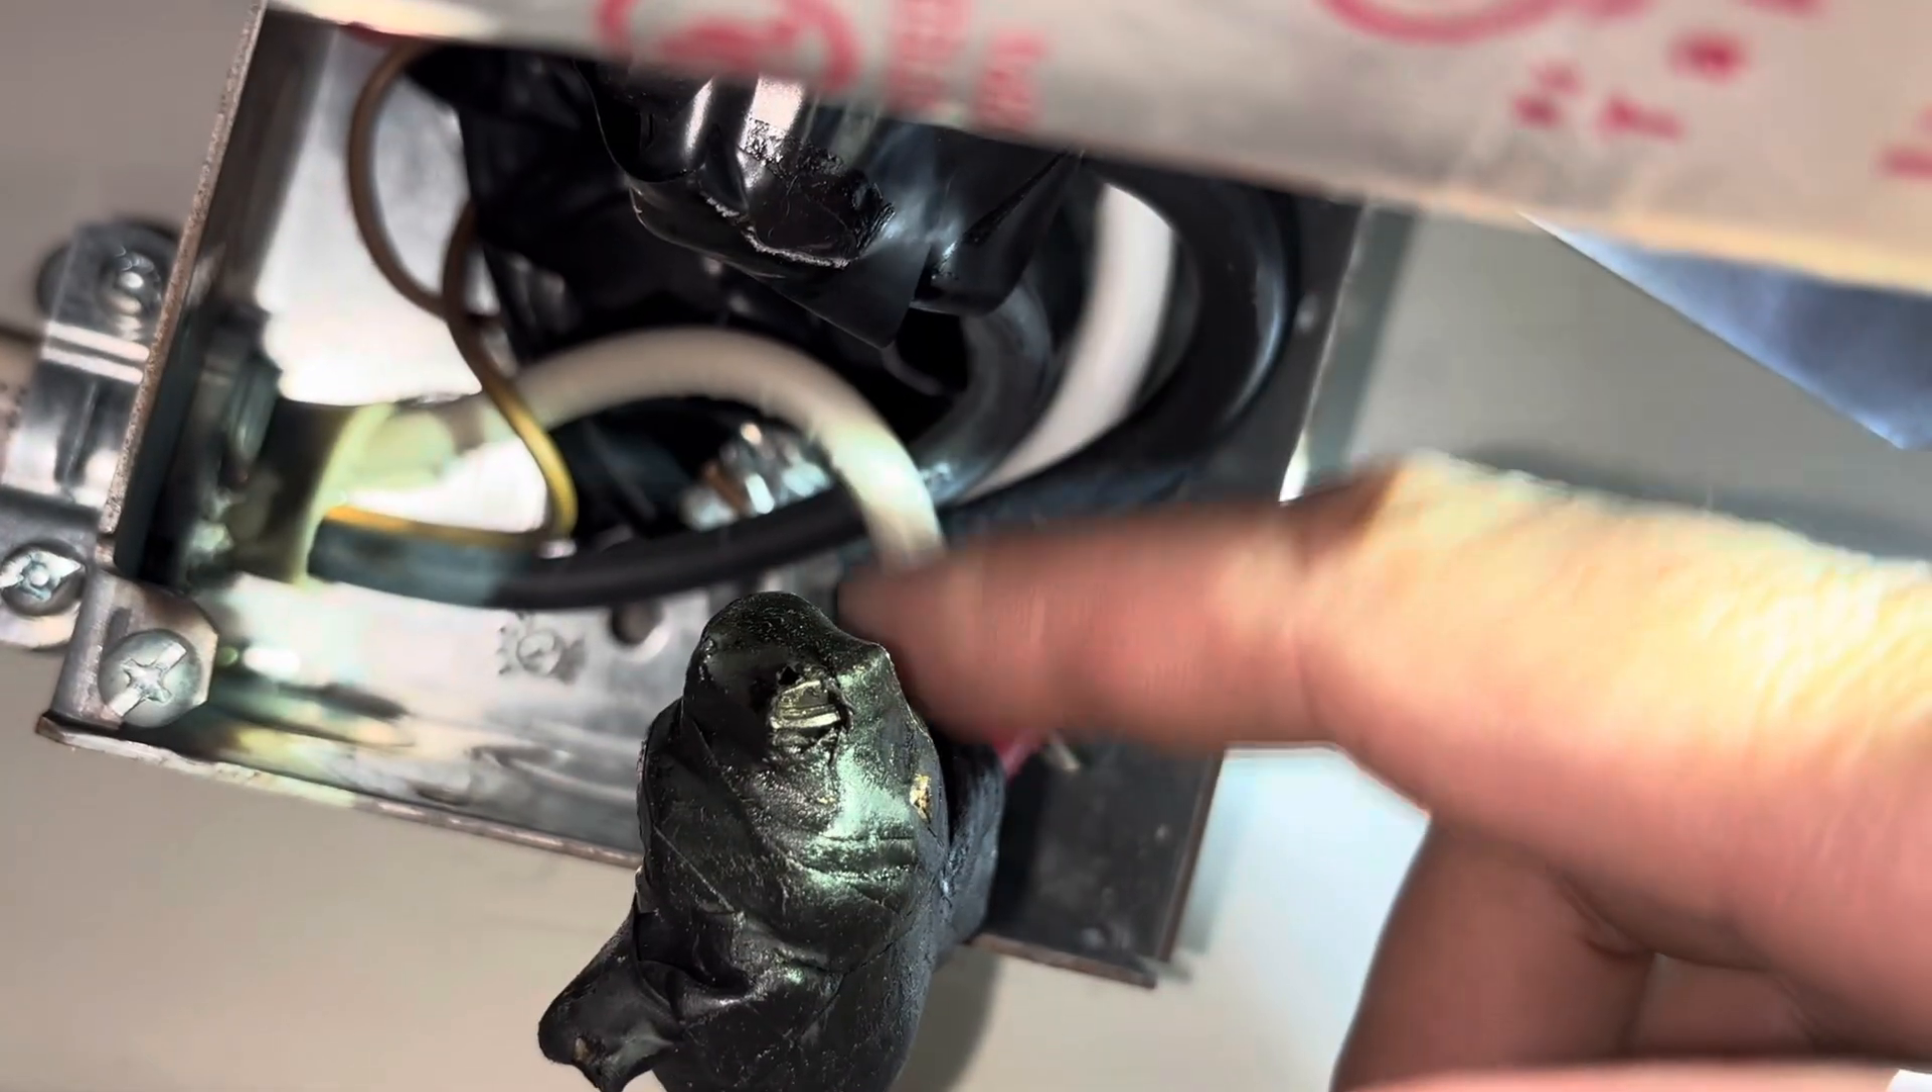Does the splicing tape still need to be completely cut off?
Yes.